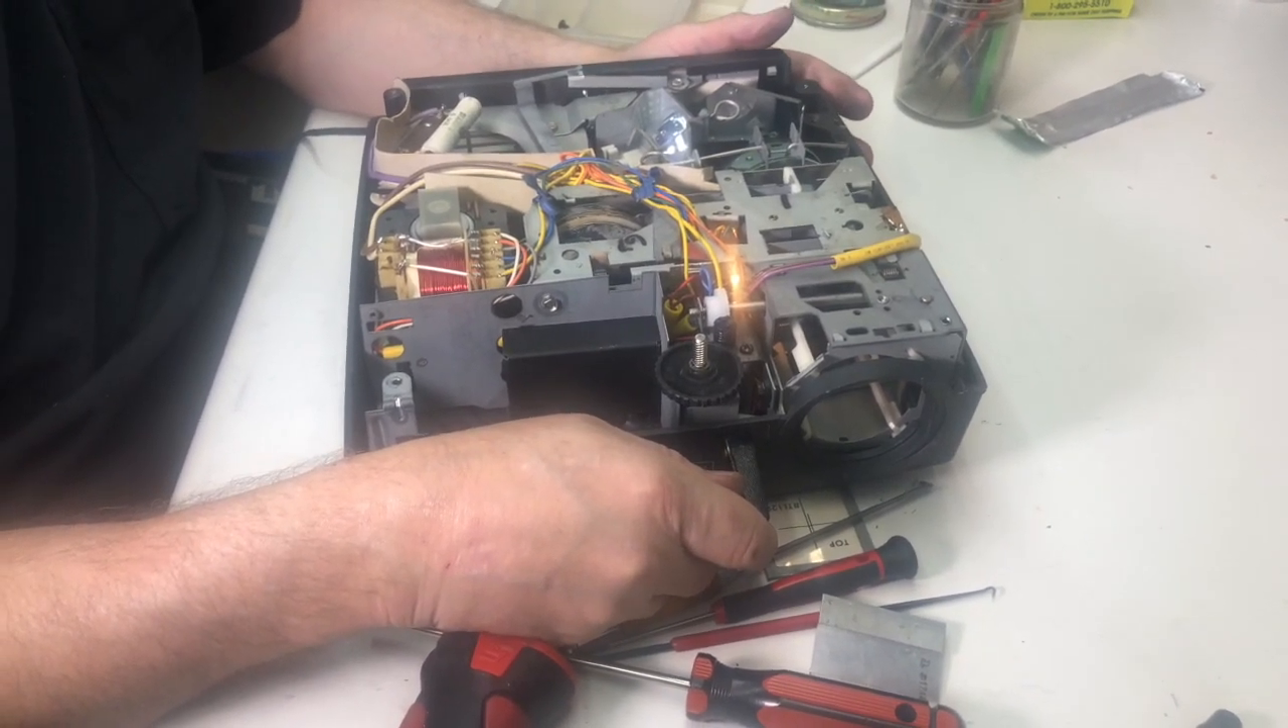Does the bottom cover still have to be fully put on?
Yes.